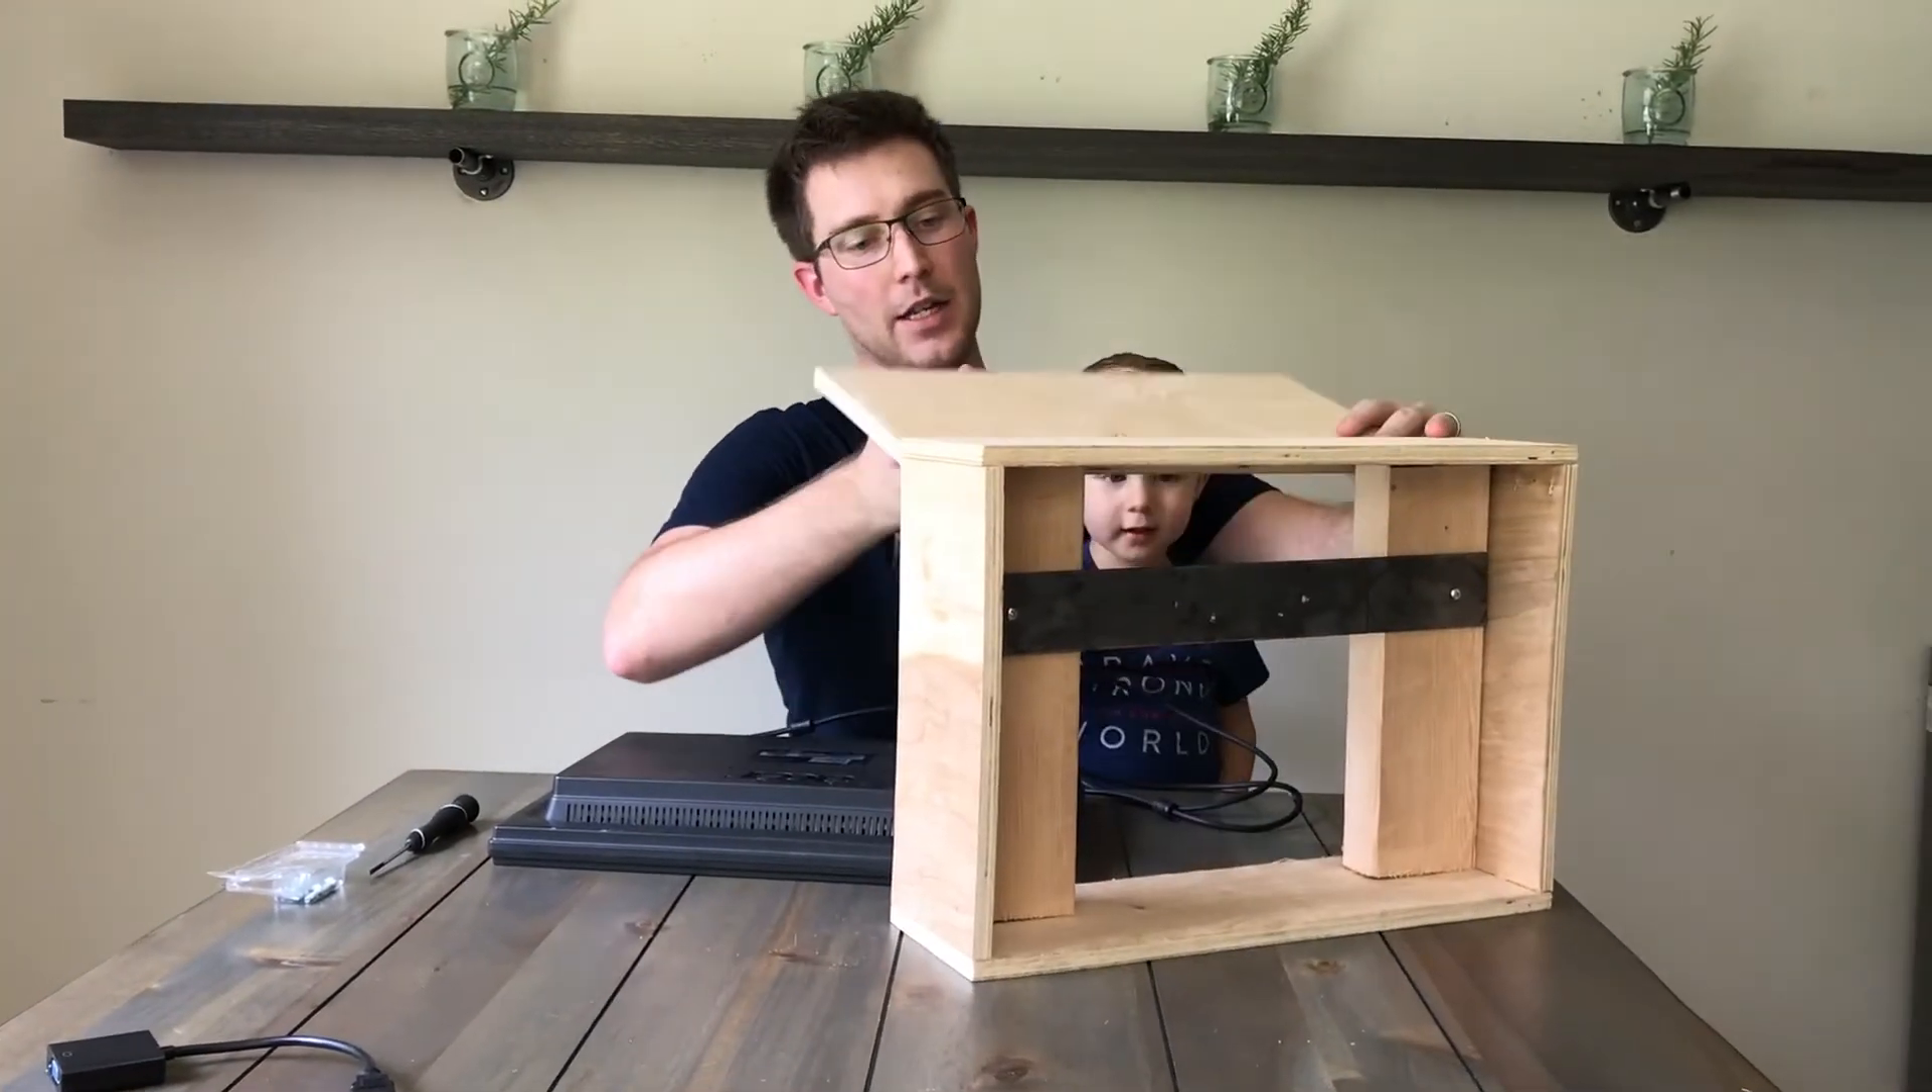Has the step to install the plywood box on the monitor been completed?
No.